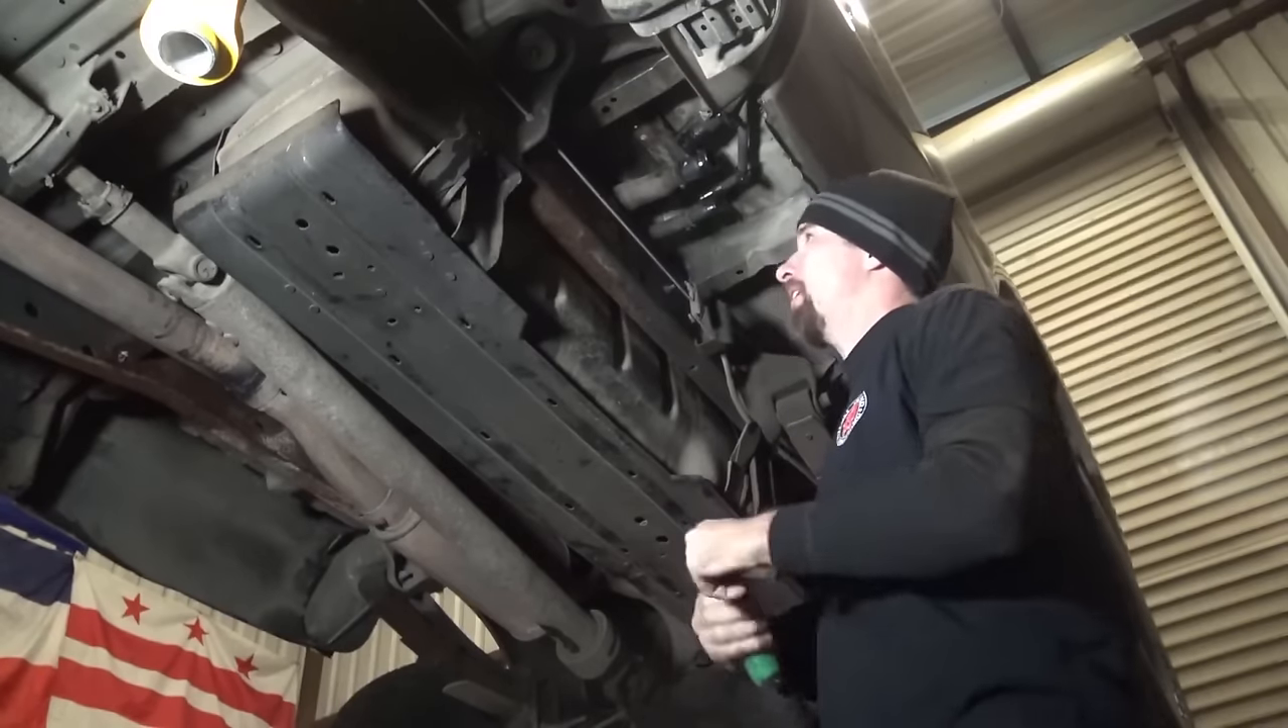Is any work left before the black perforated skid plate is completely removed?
Yes.